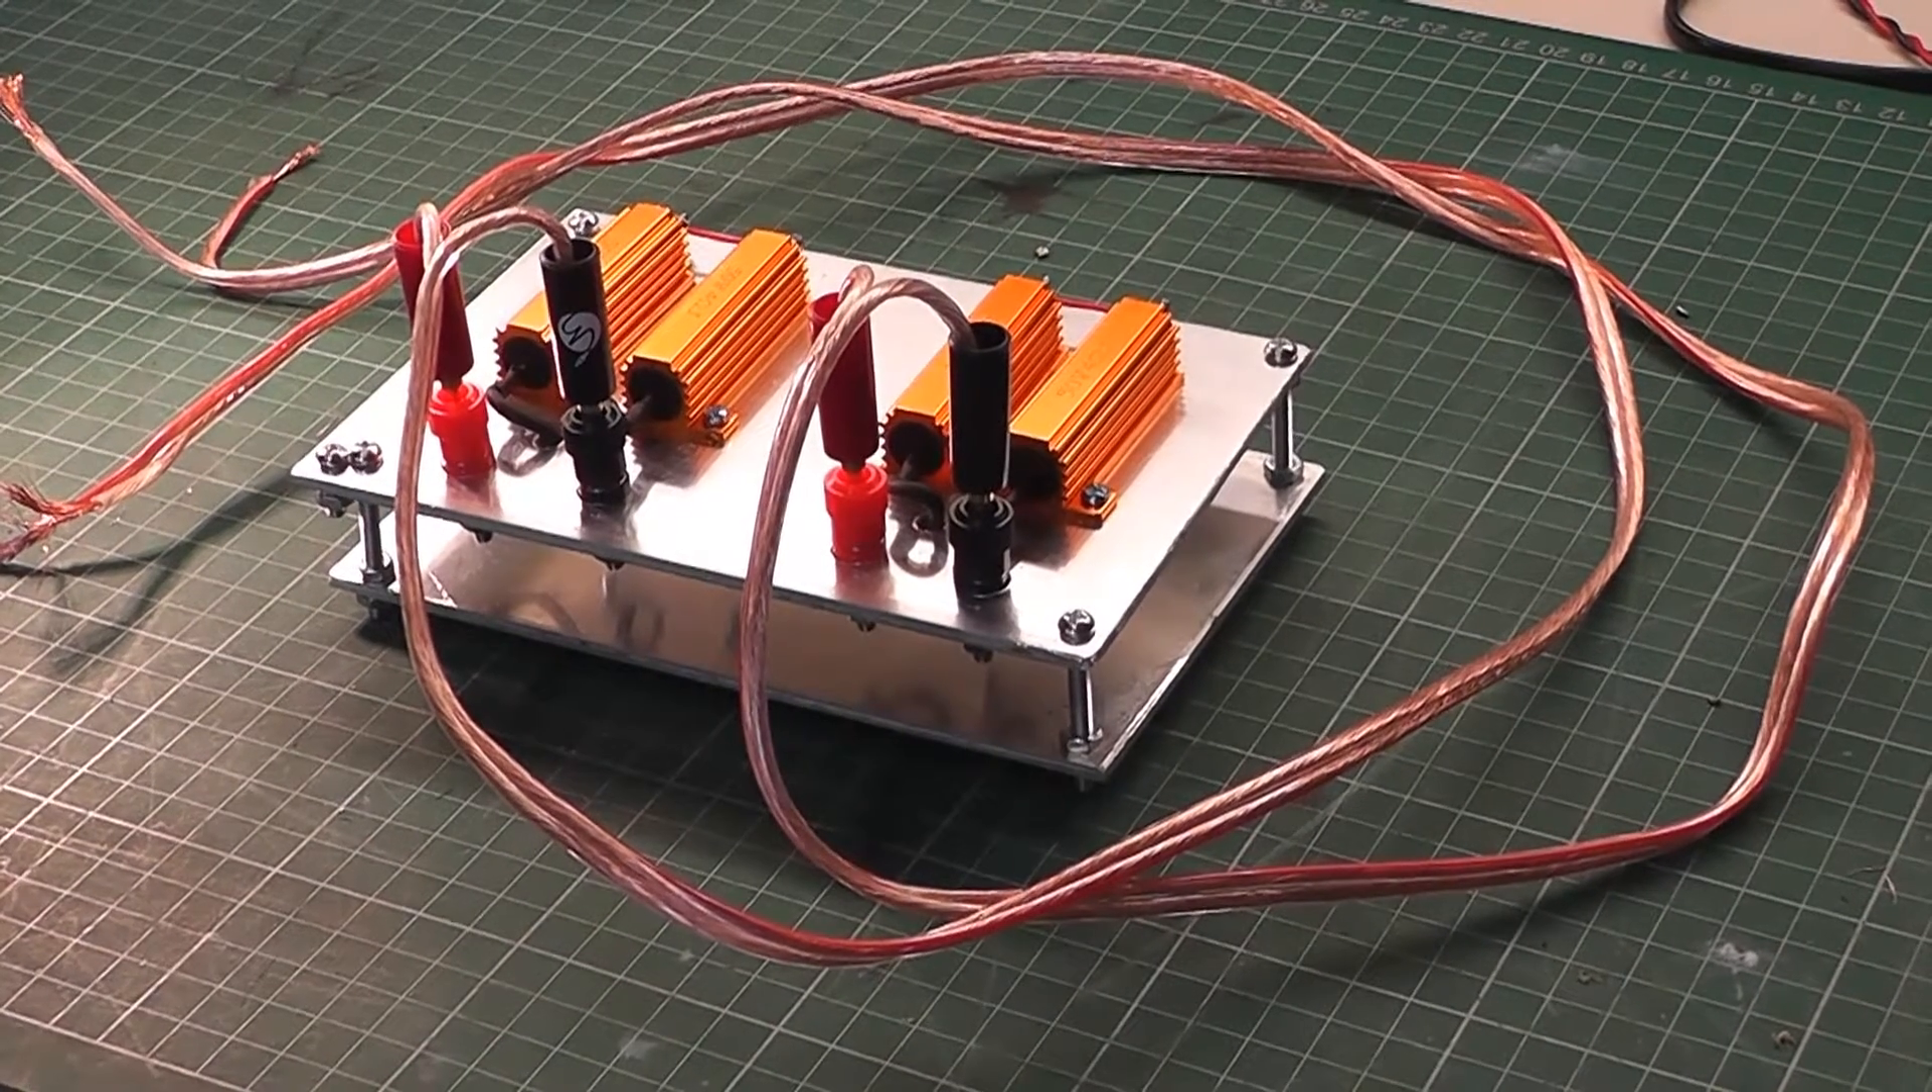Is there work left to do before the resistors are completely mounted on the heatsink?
No.